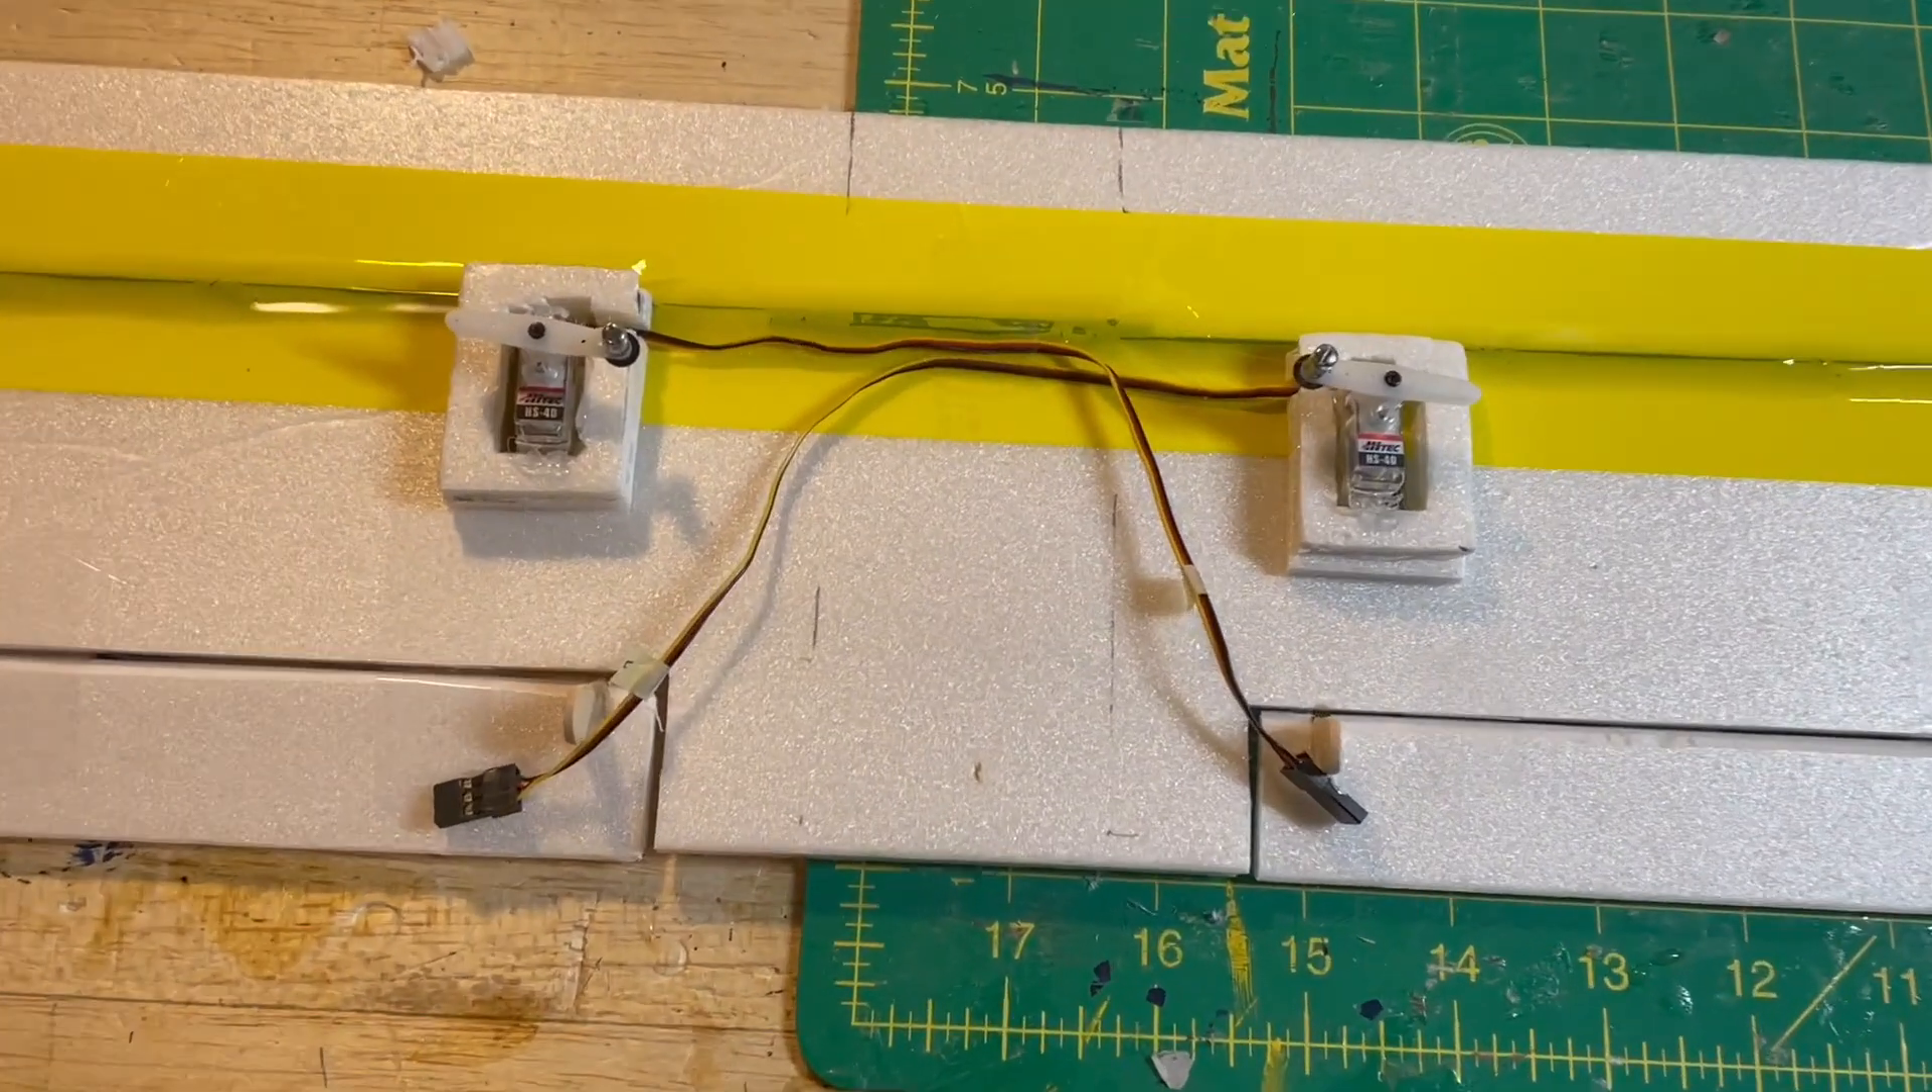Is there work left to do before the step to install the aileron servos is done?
No.